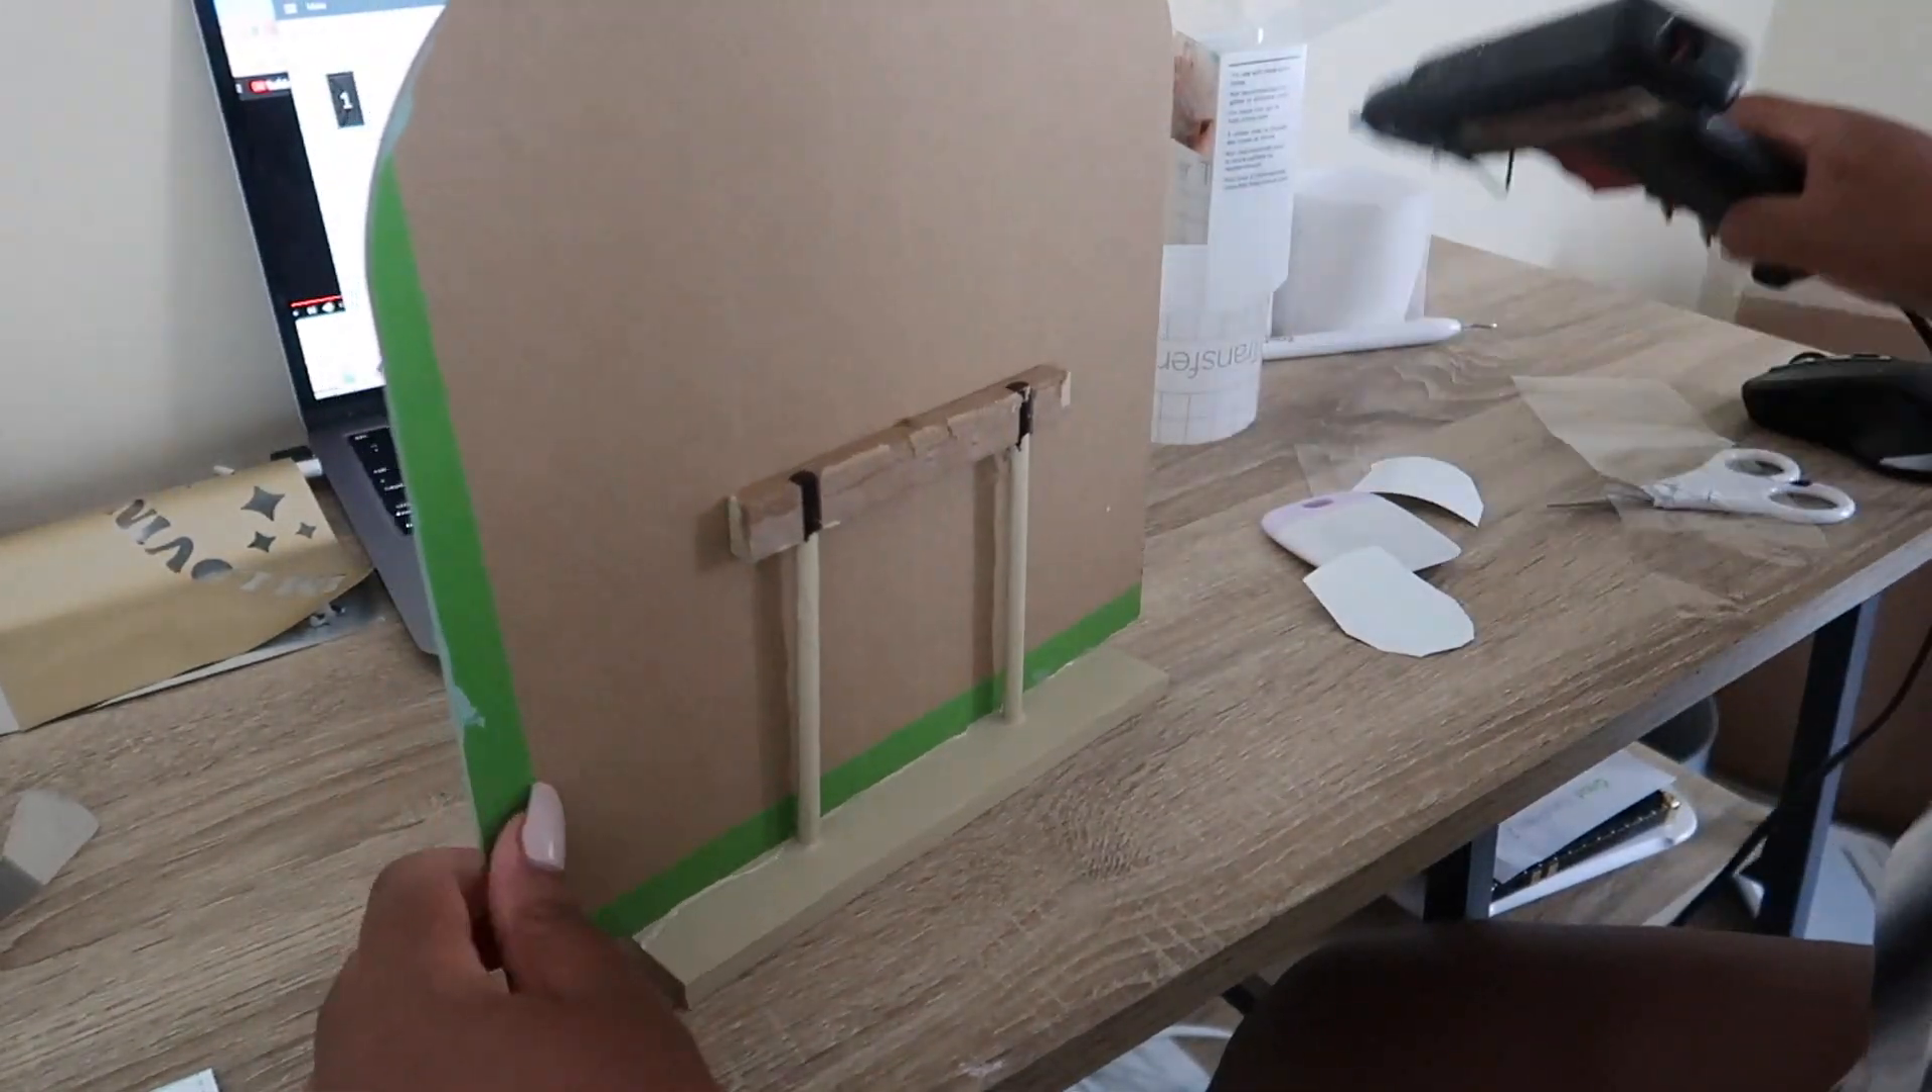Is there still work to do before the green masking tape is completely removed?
Yes.